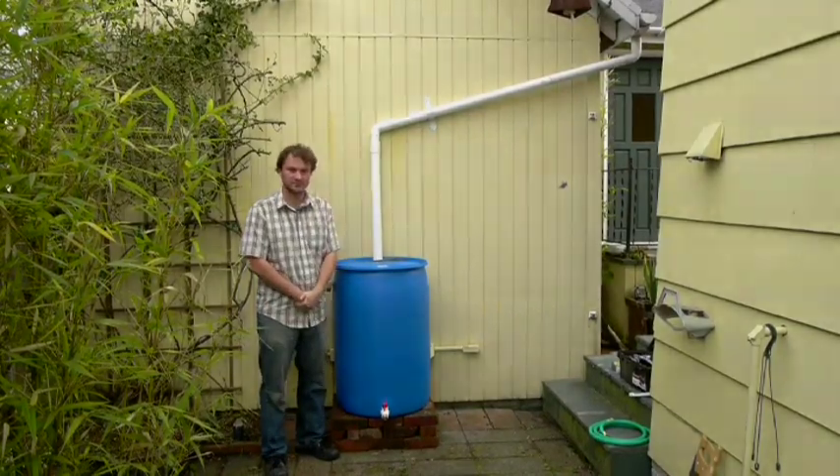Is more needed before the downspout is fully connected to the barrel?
No.